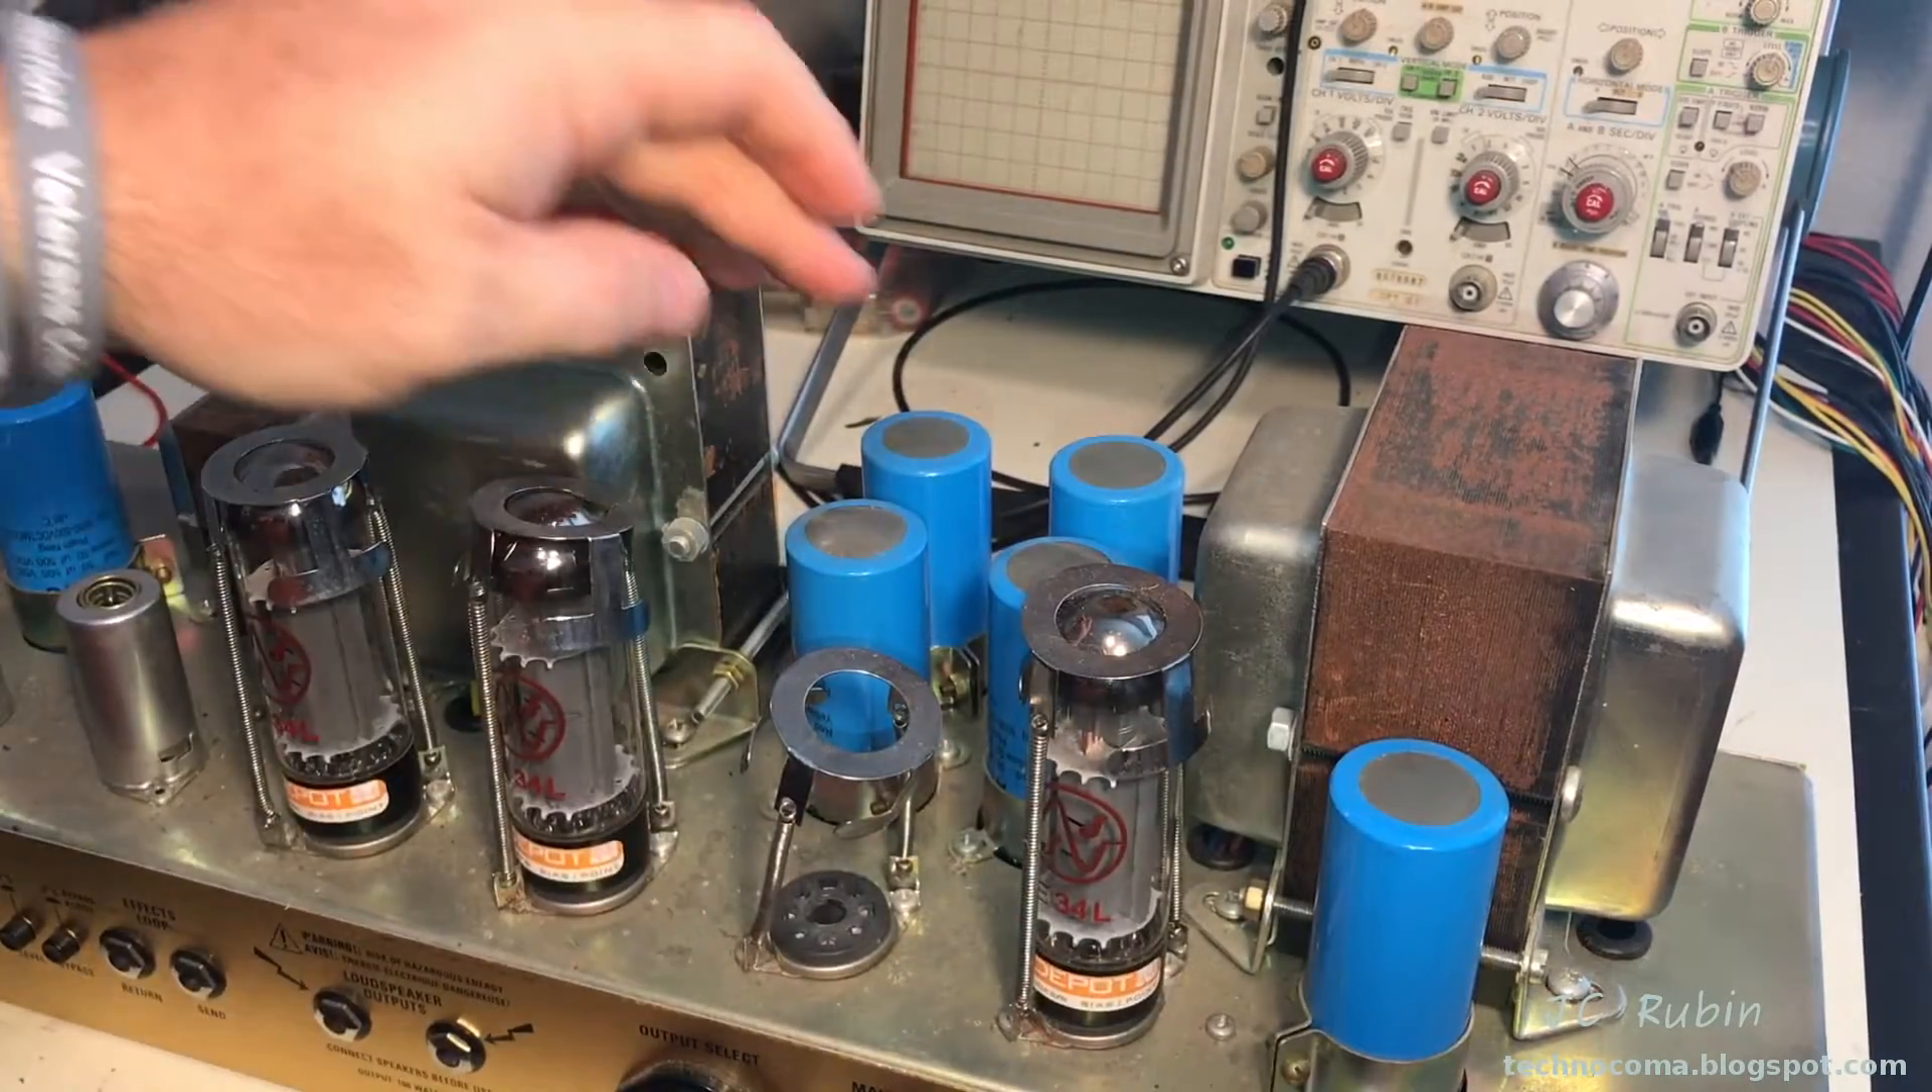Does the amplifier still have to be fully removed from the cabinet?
No.